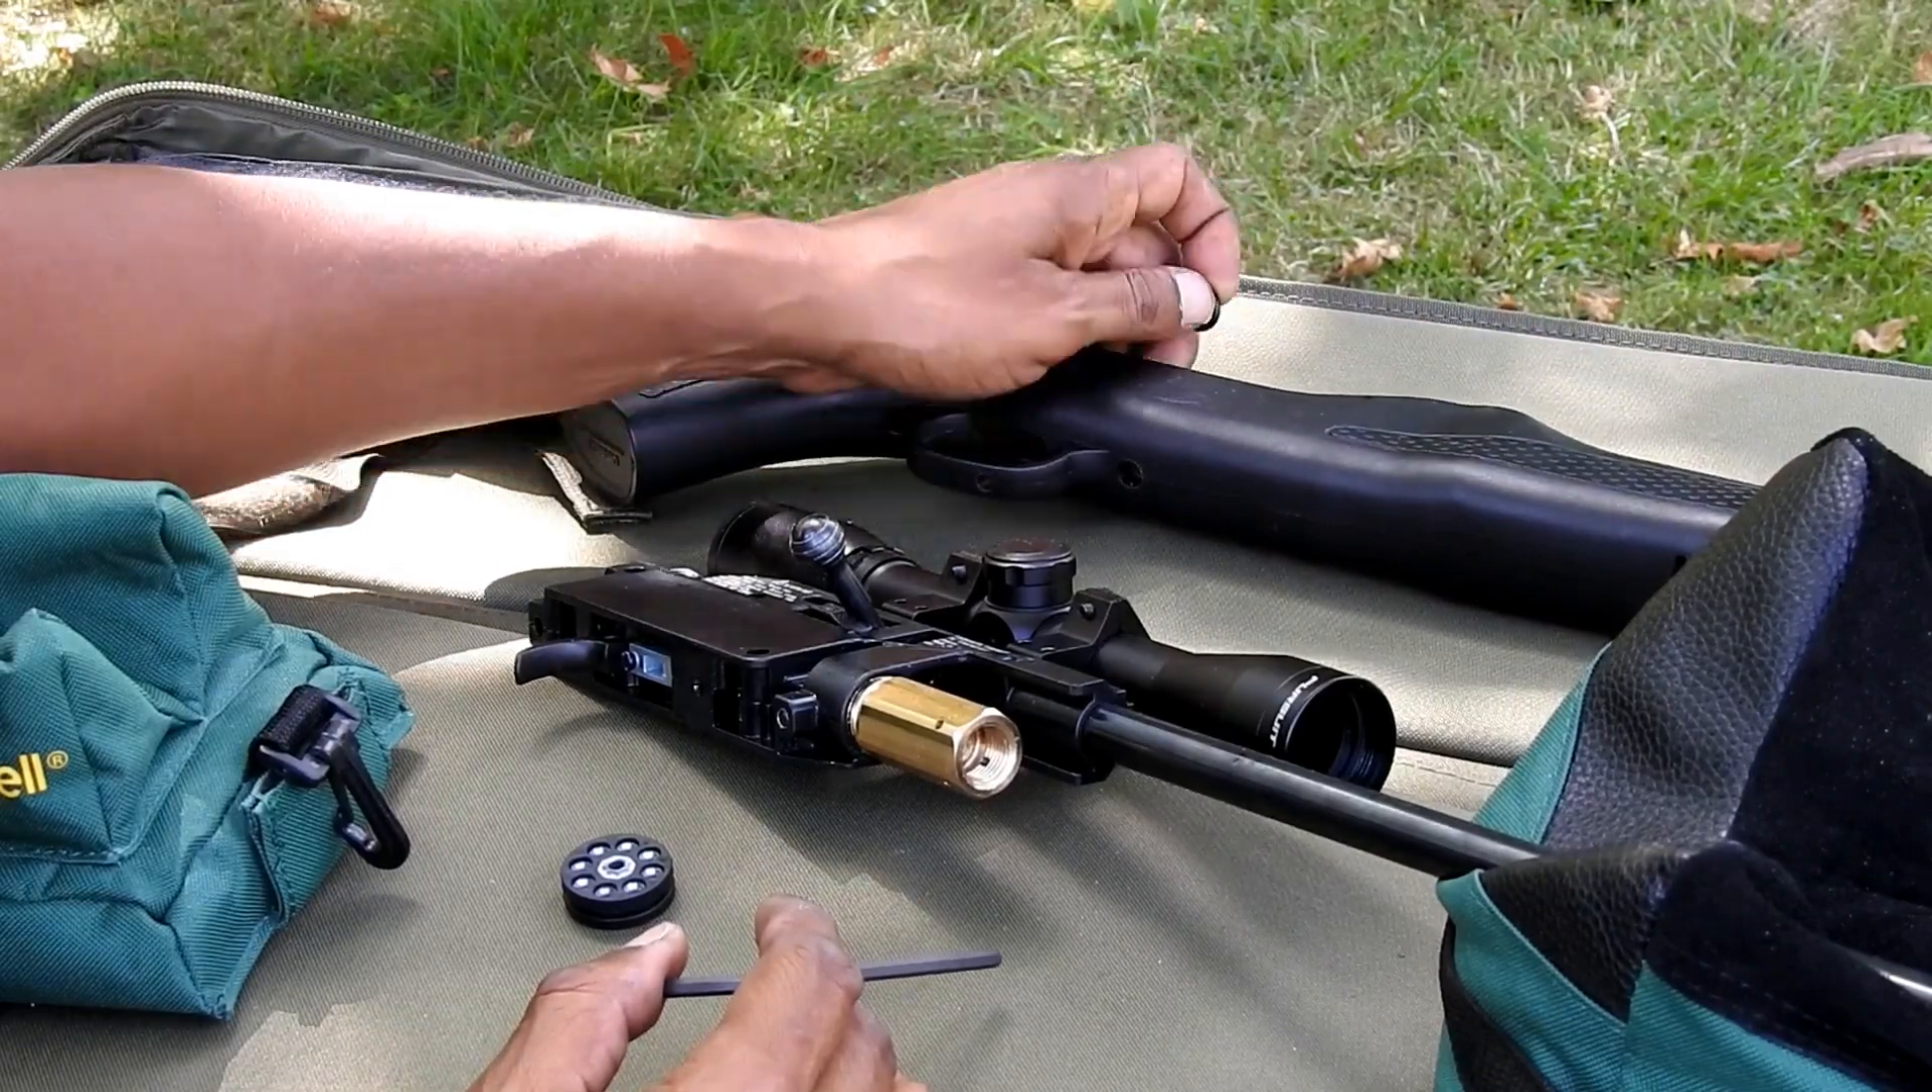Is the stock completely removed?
Yes.